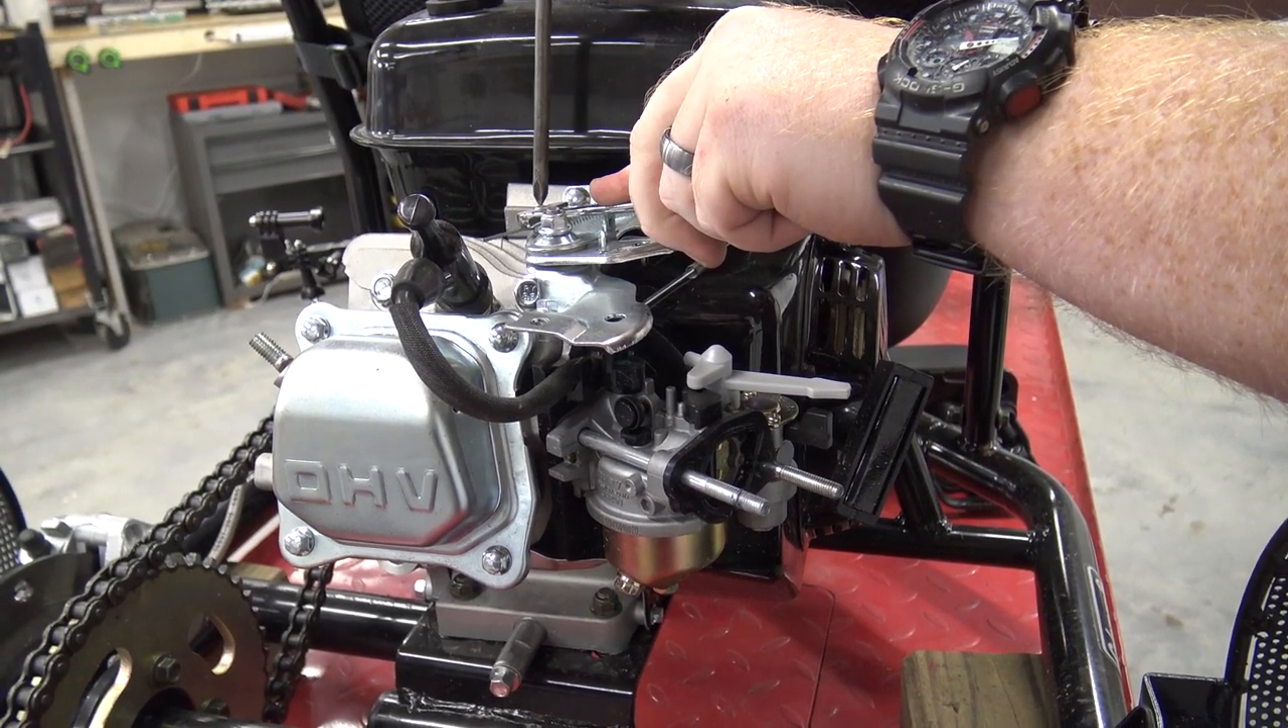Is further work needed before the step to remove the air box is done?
No.